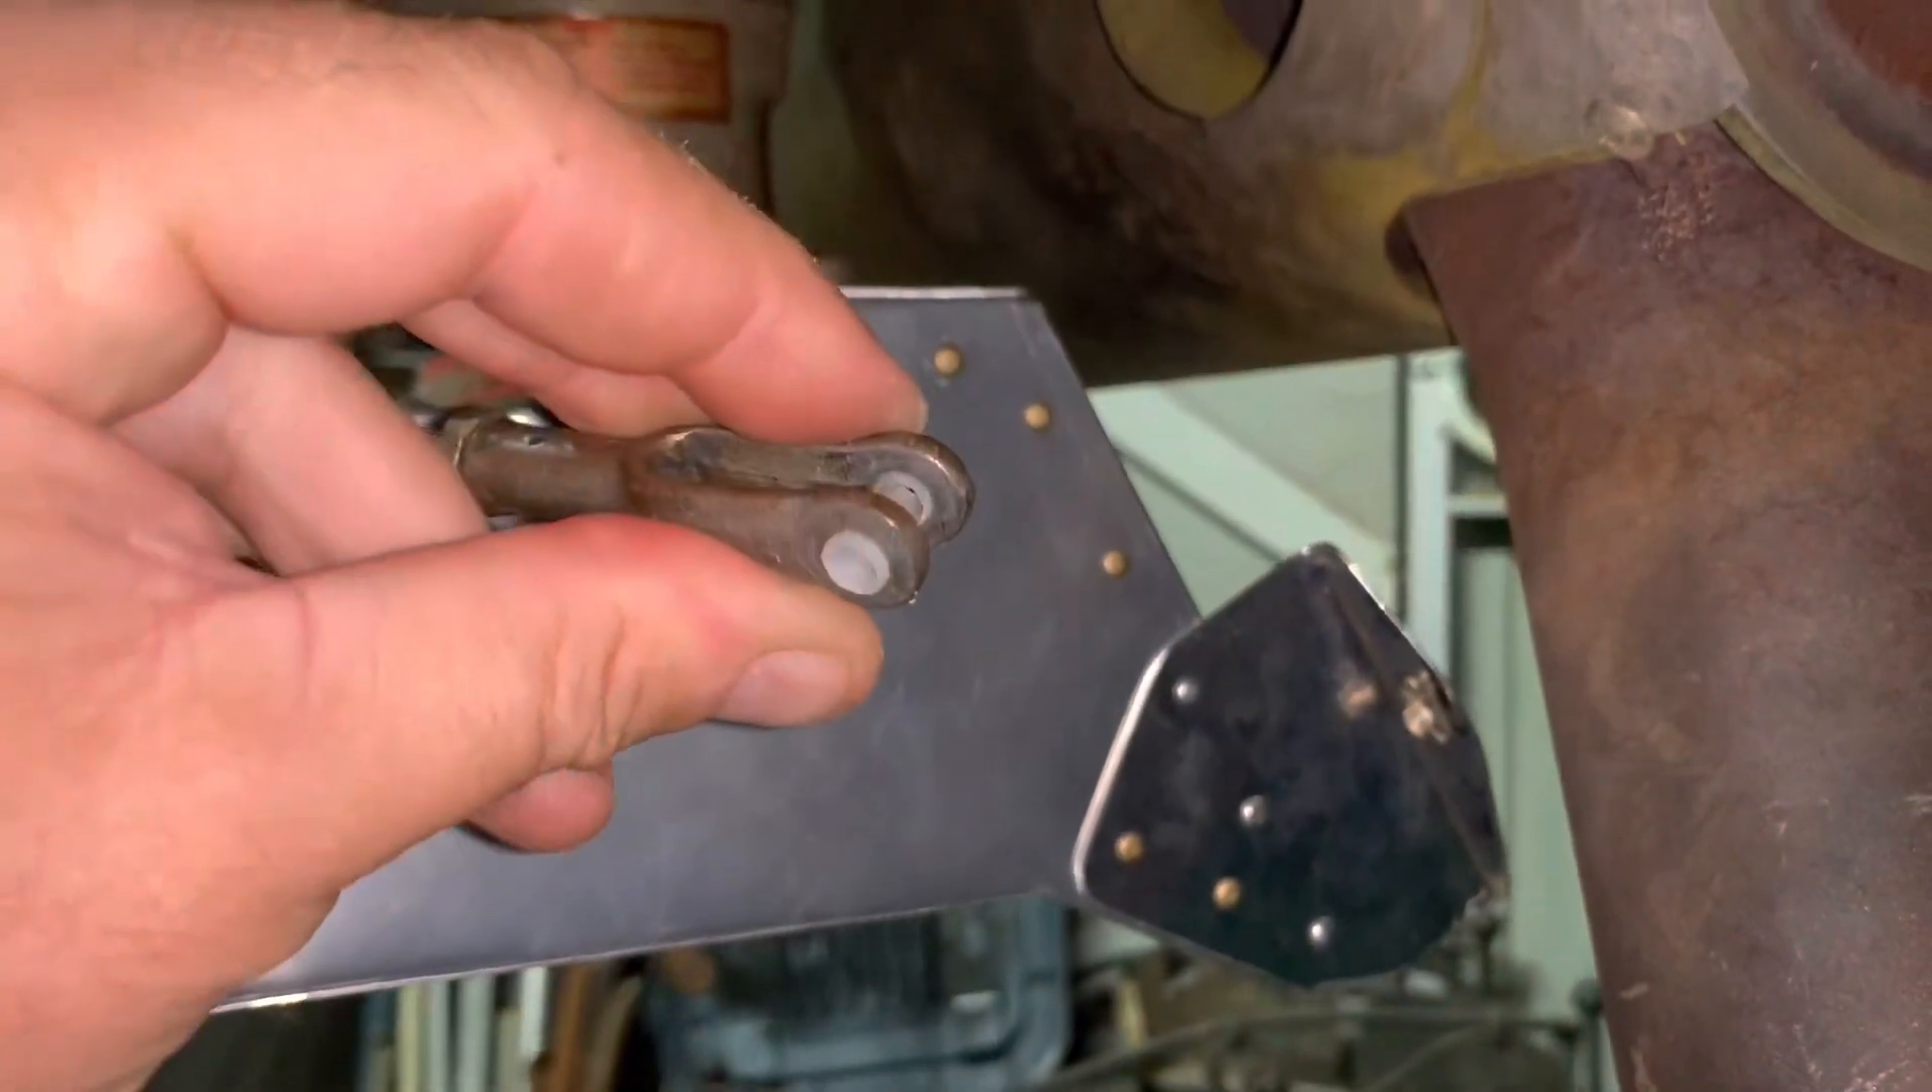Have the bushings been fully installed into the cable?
Yes.